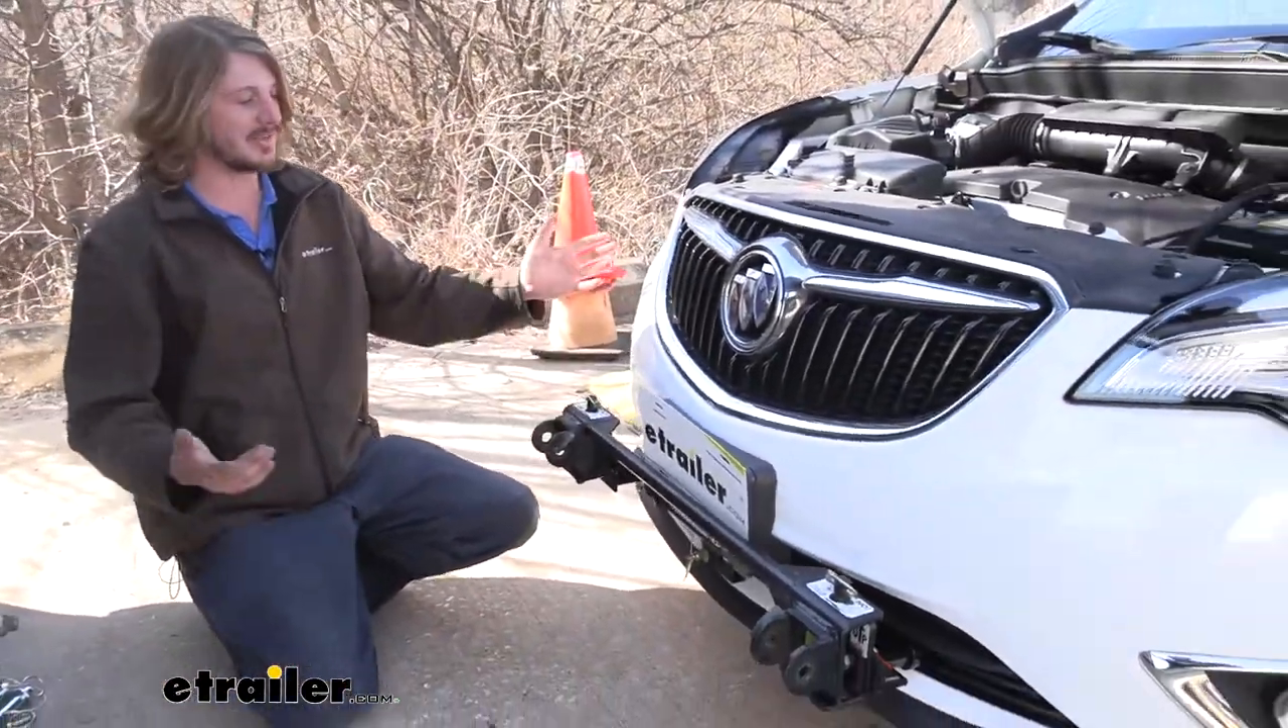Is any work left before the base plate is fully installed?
No.